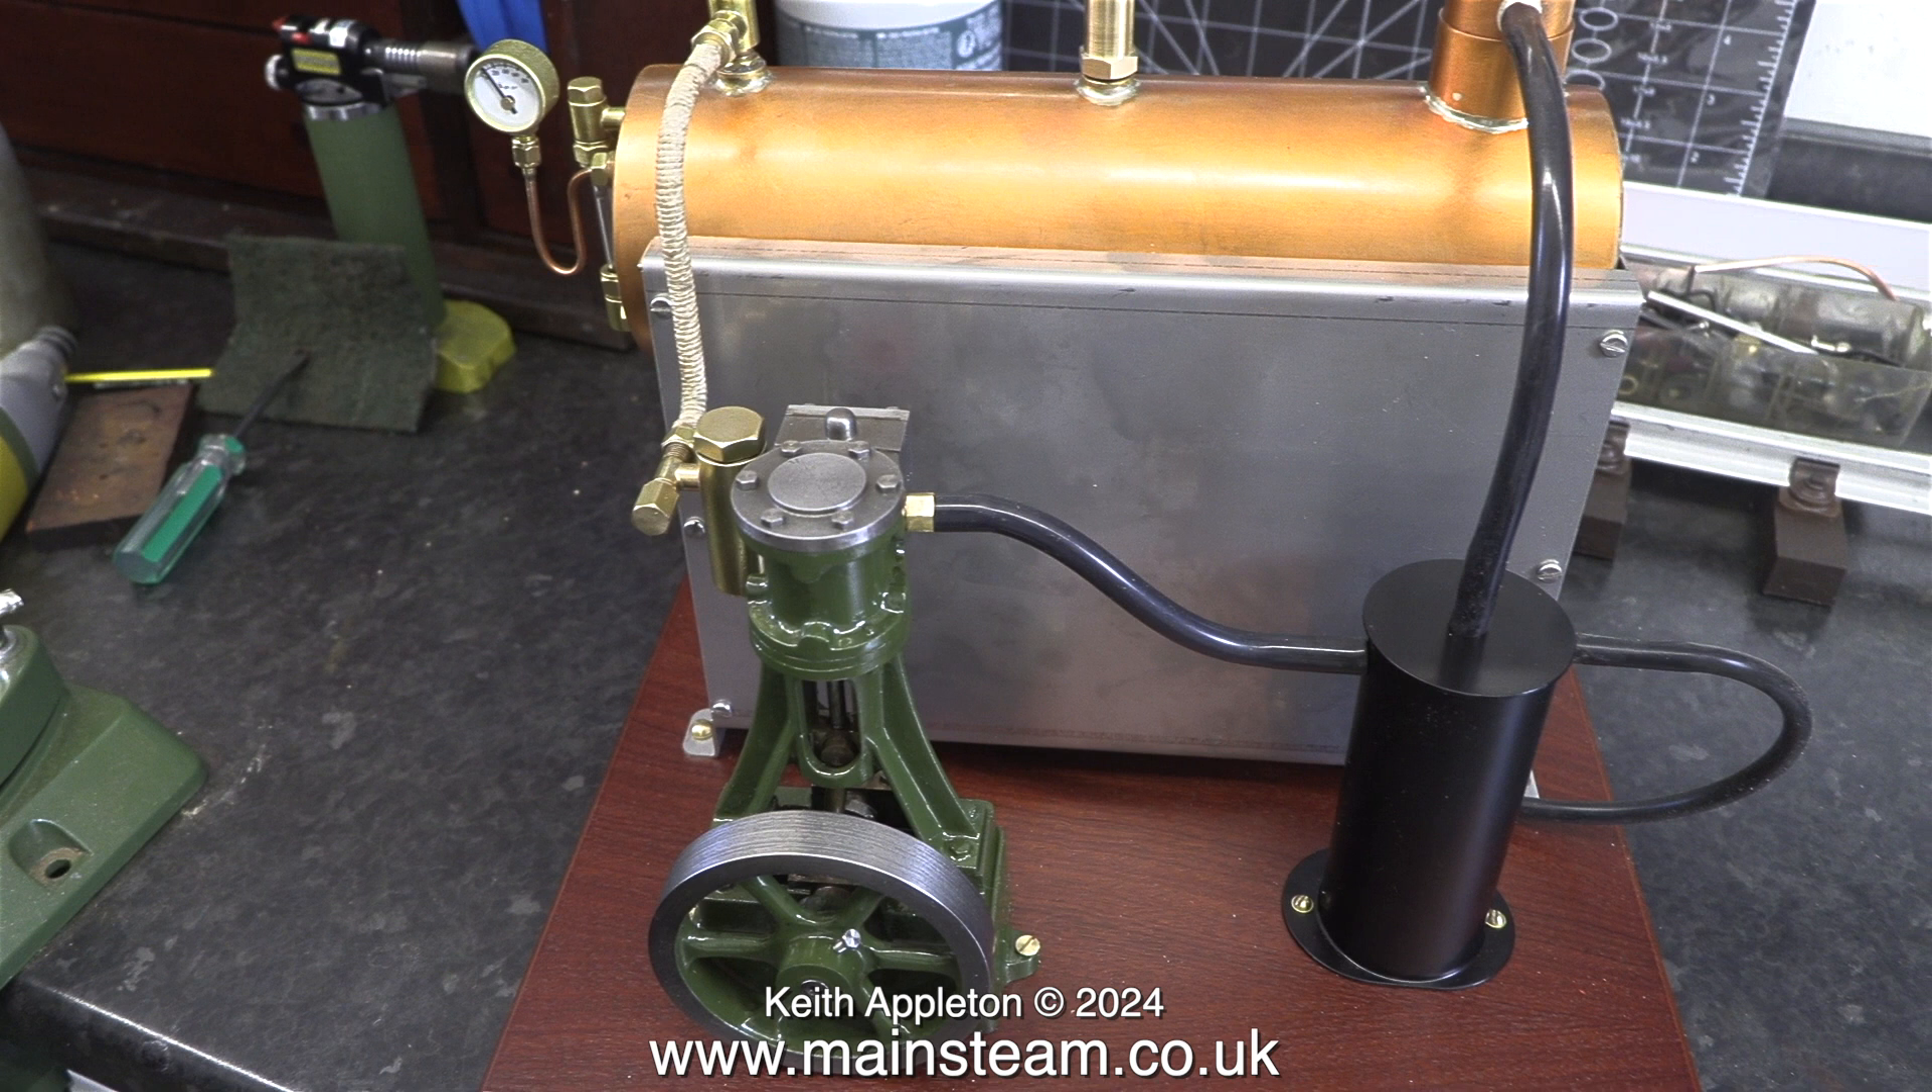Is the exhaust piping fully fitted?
Yes.